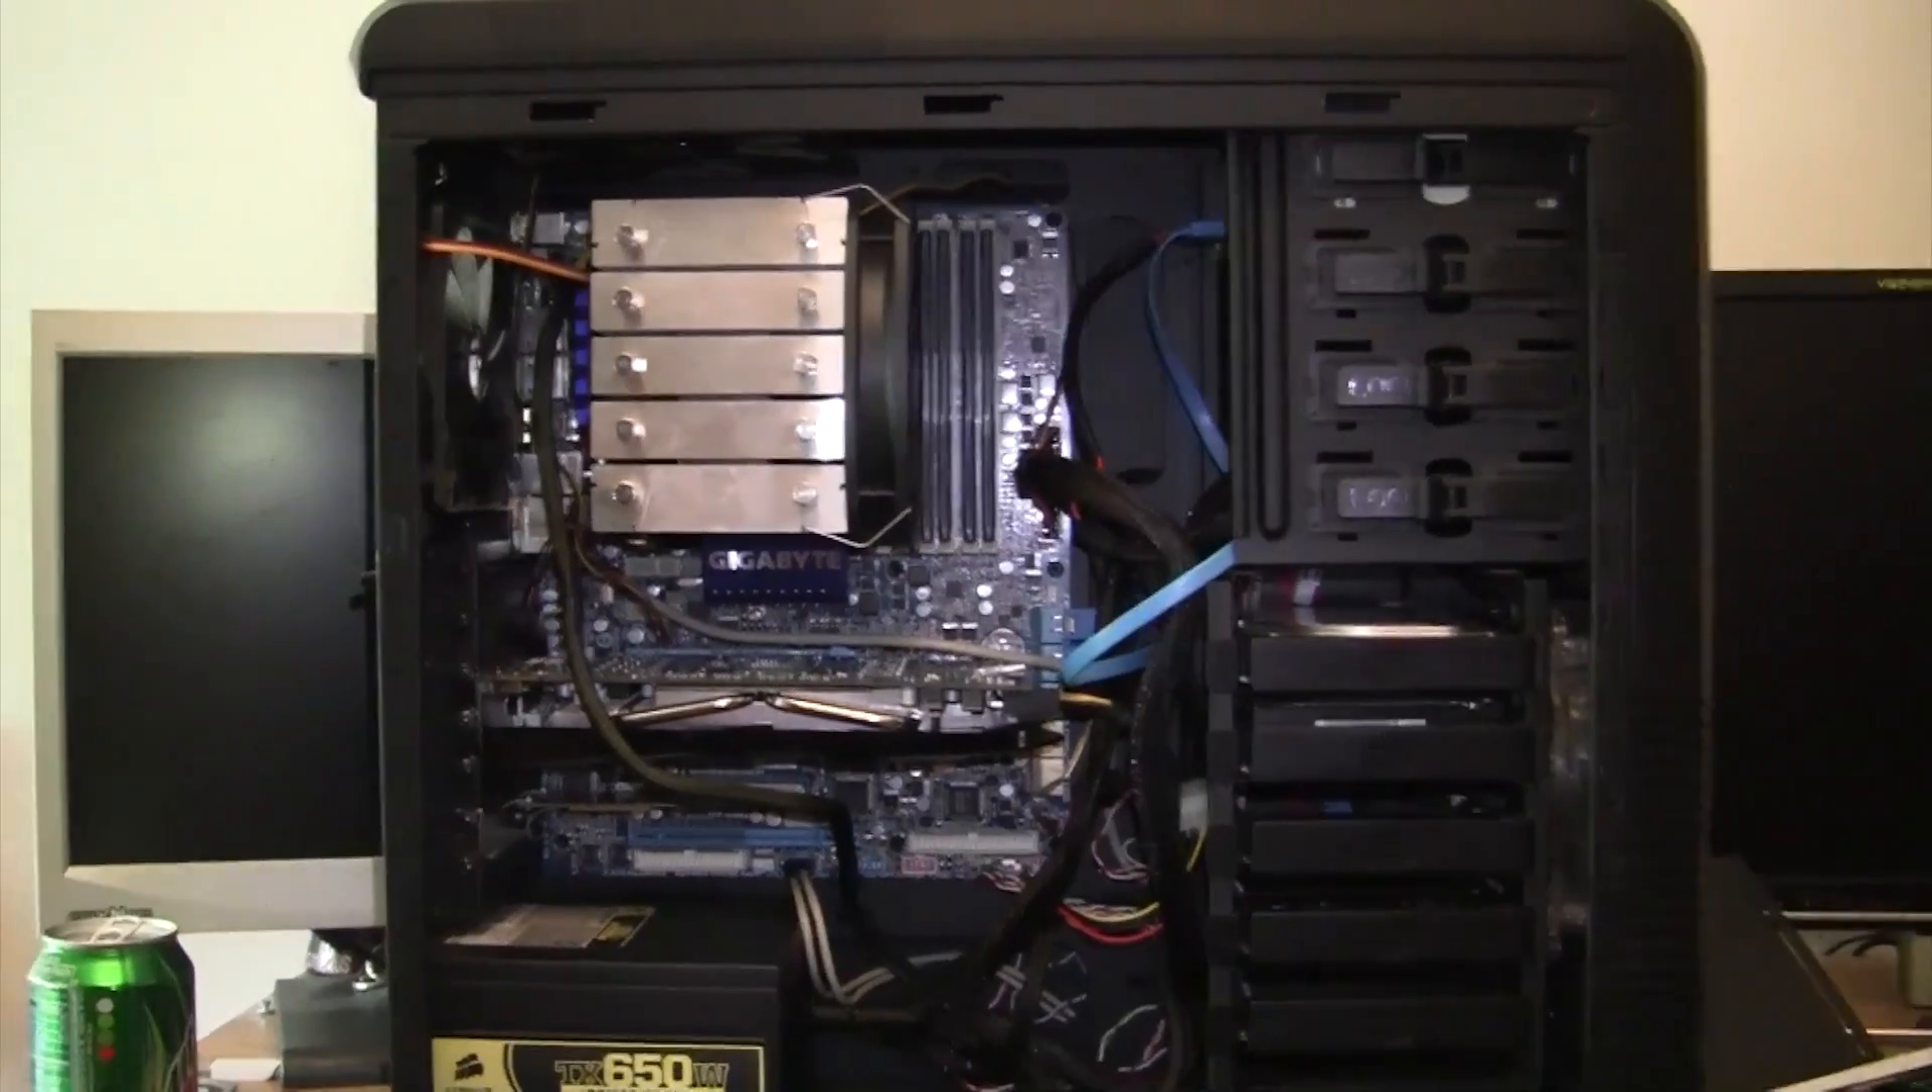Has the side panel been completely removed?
Yes.